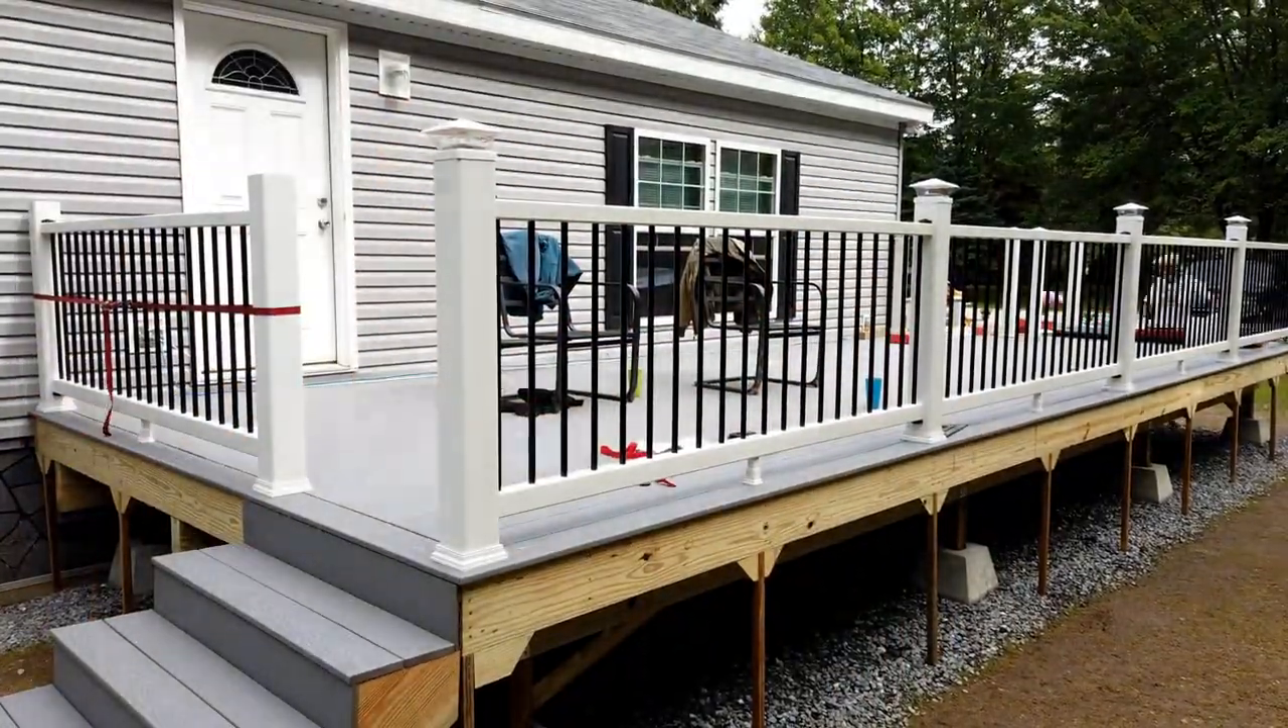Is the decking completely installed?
Yes.